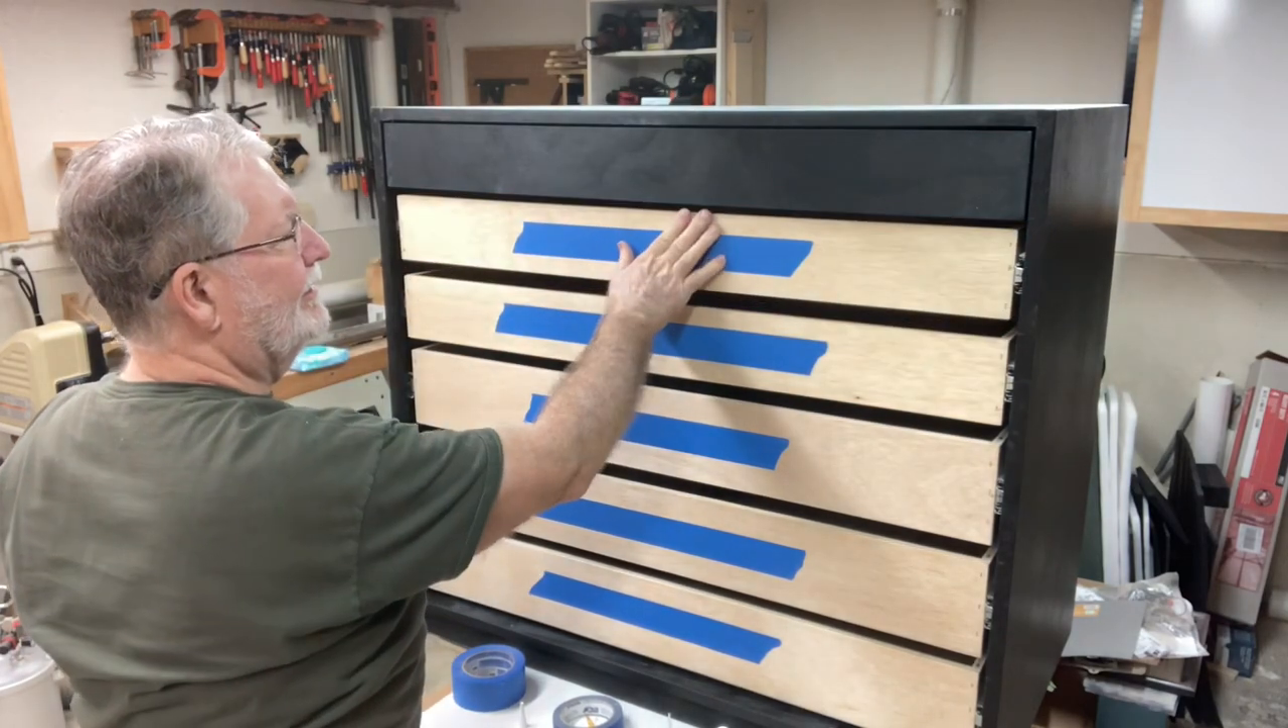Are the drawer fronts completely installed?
No.